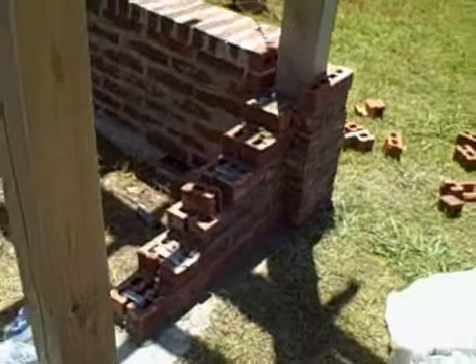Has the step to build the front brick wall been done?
No.